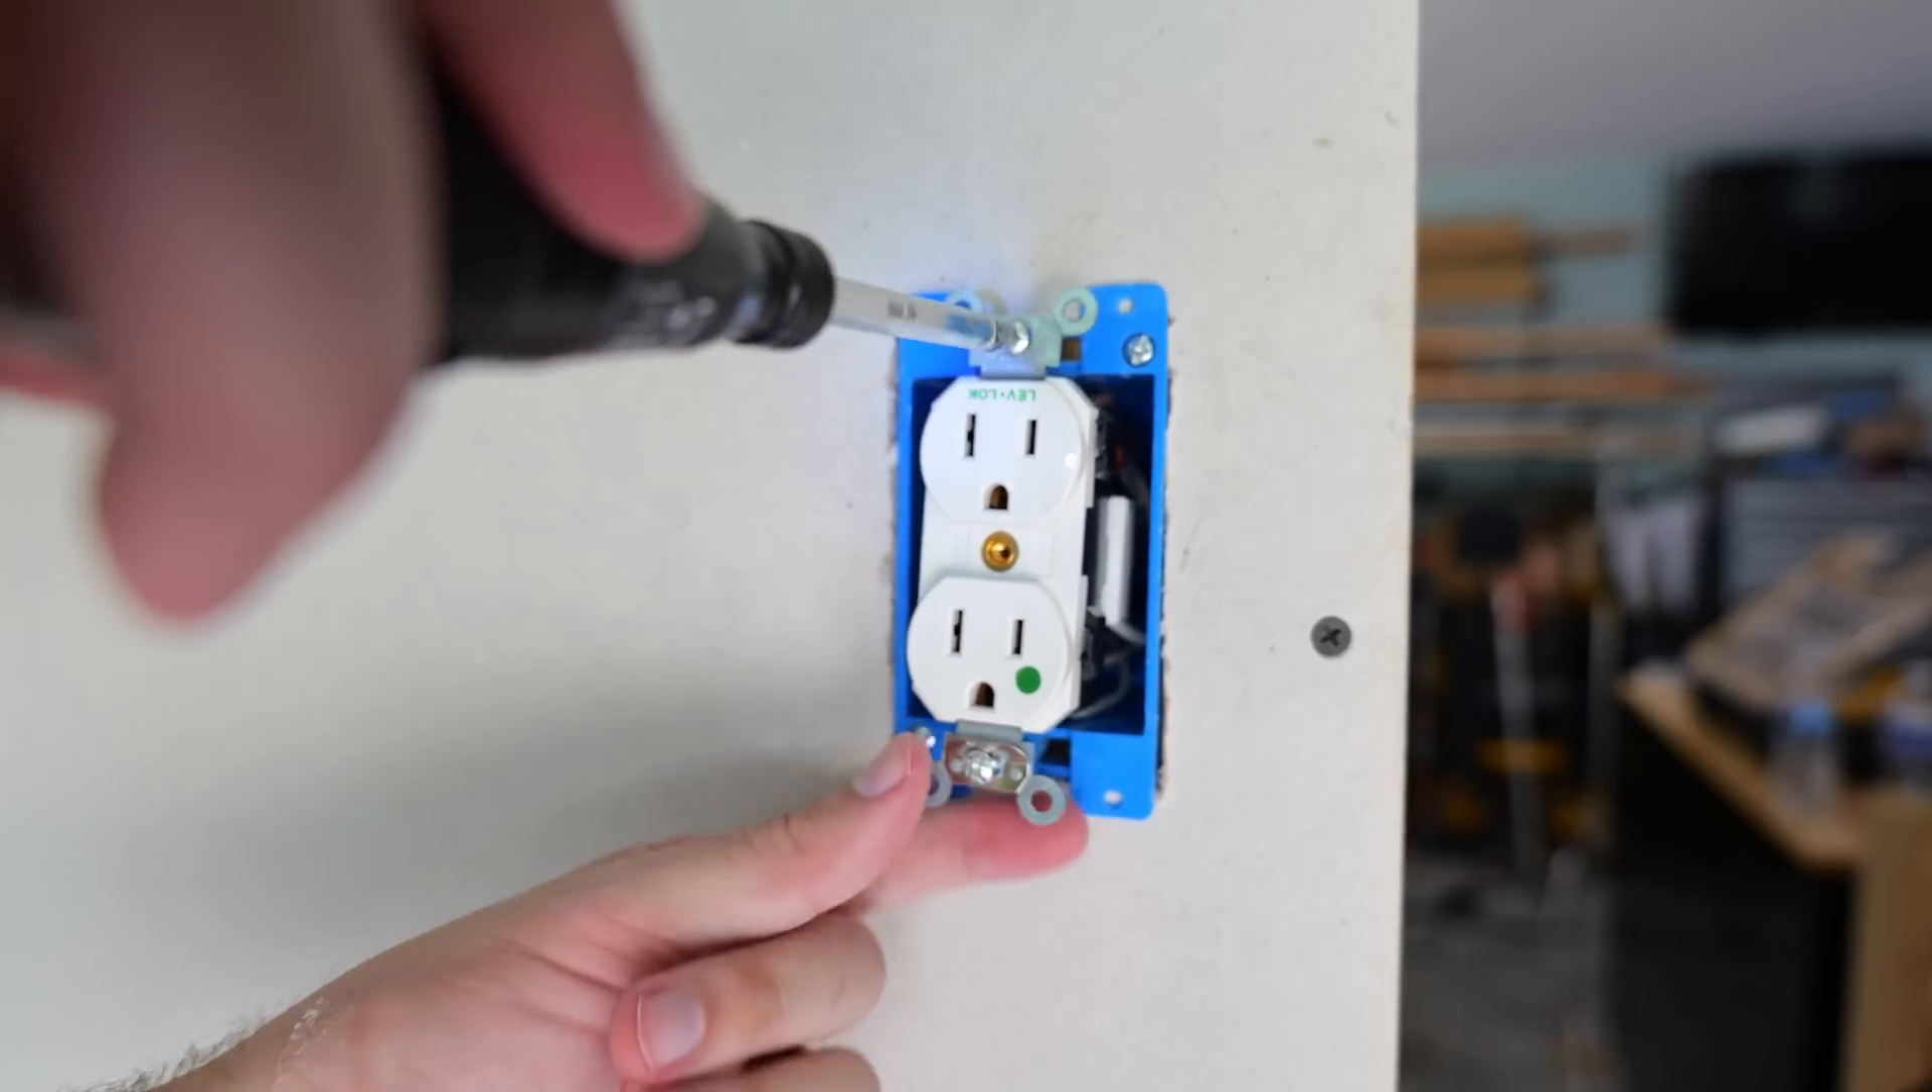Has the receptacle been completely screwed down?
No.